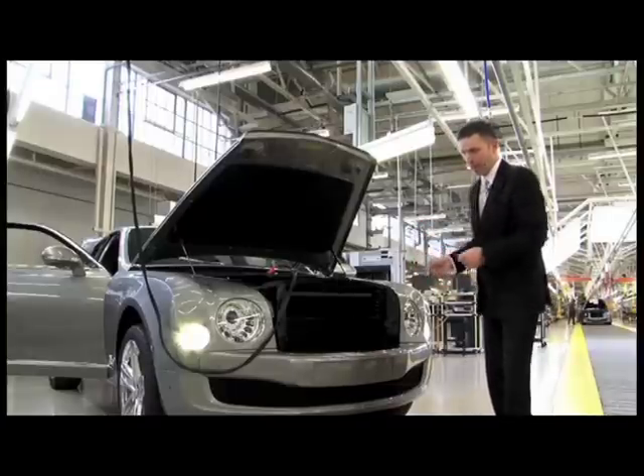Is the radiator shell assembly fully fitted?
No.